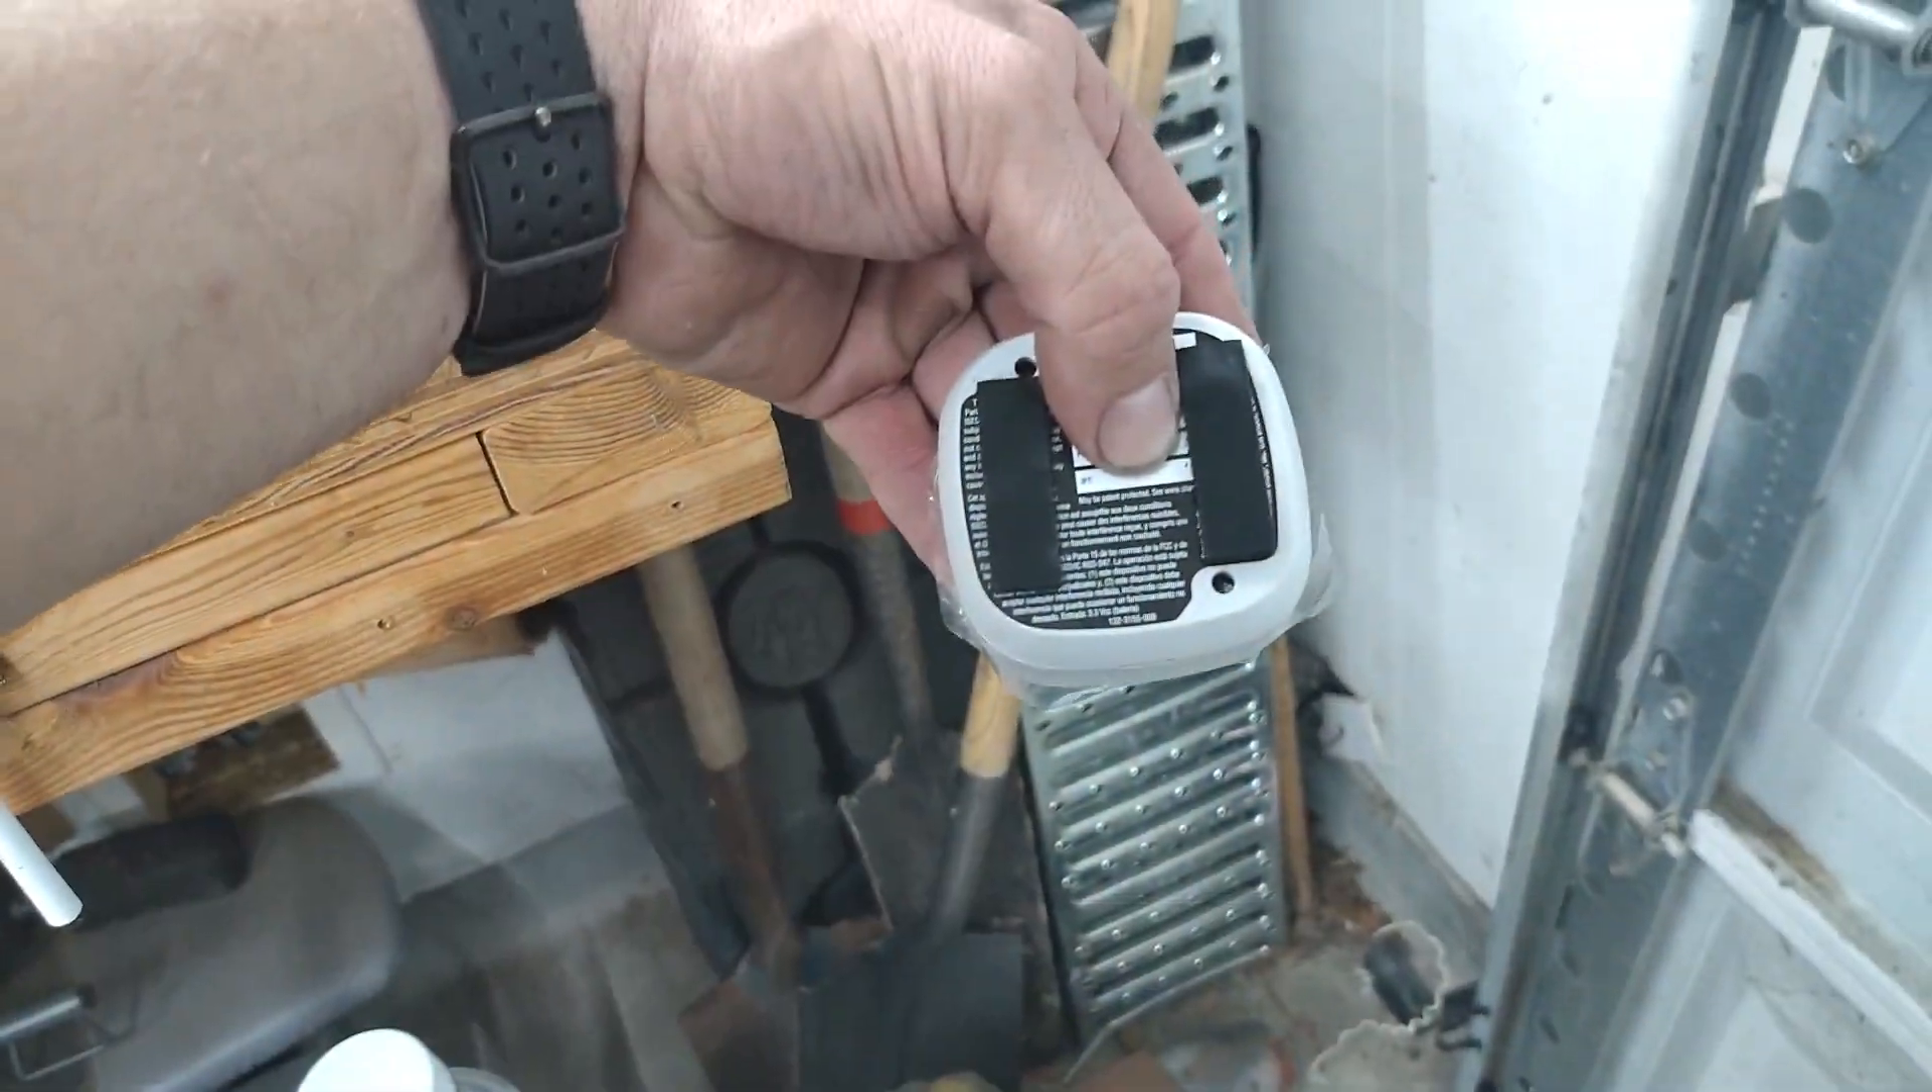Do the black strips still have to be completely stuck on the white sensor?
No.